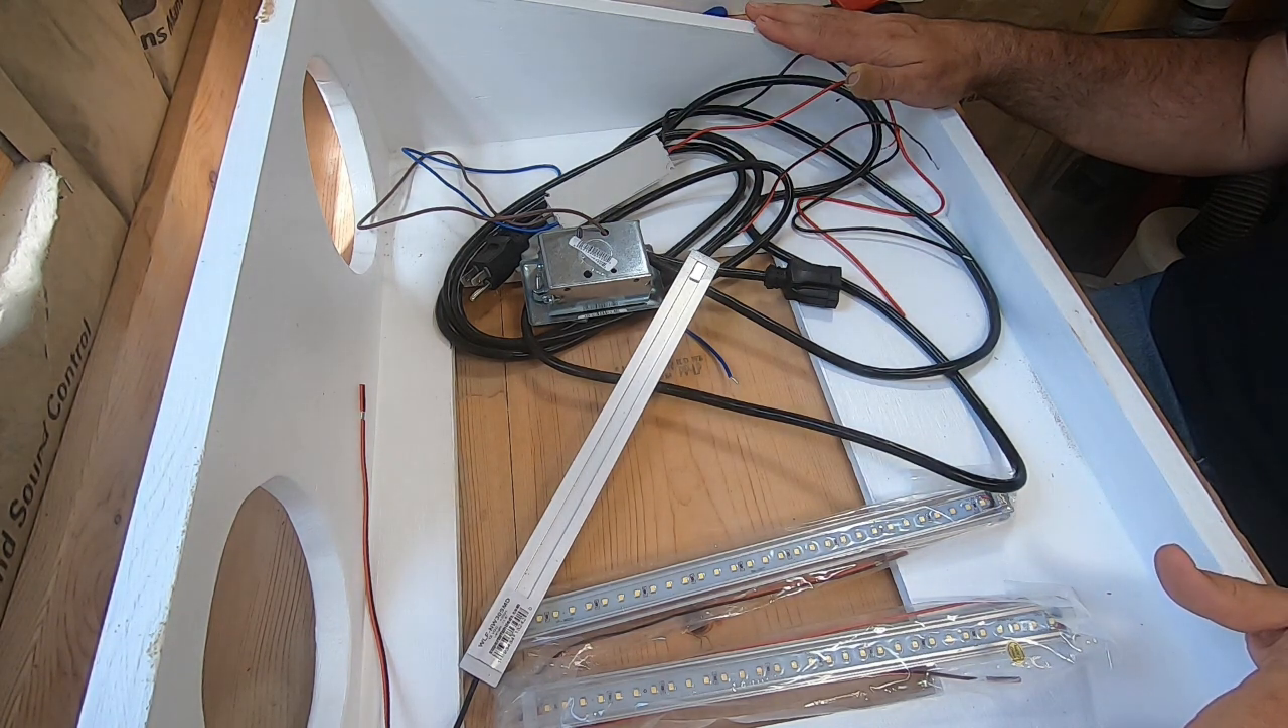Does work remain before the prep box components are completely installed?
Yes.